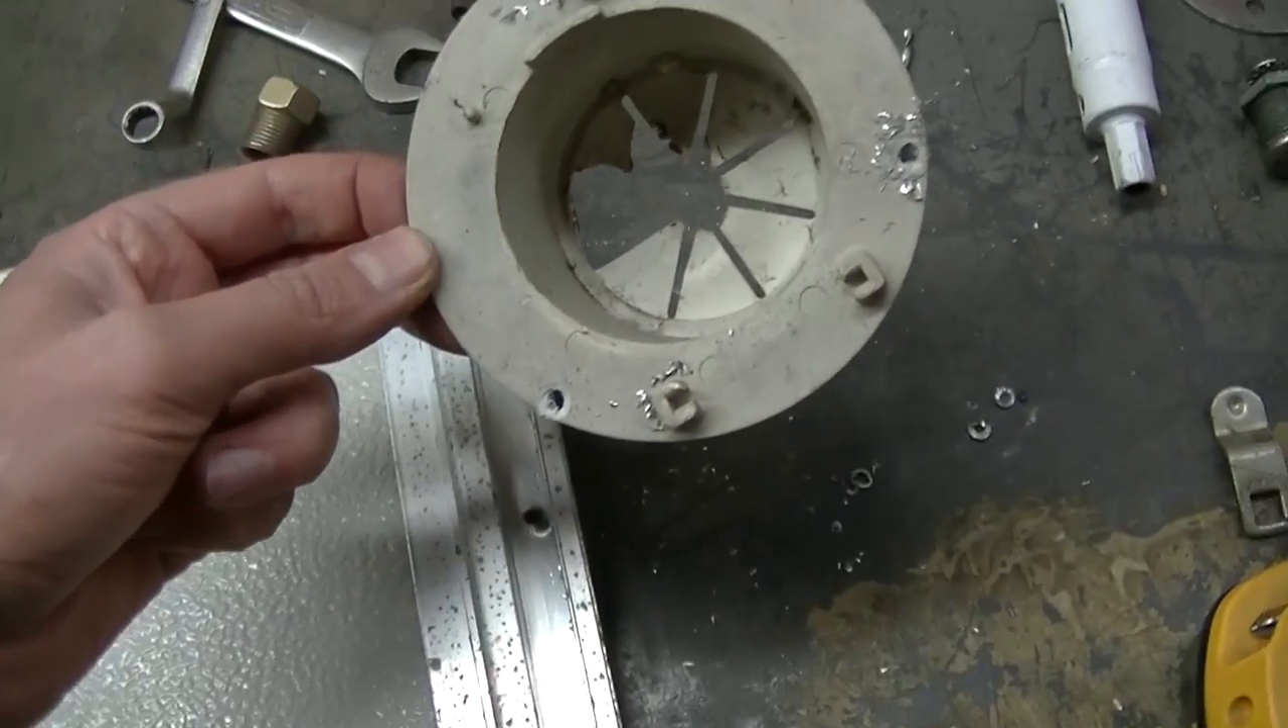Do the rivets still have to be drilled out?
No.